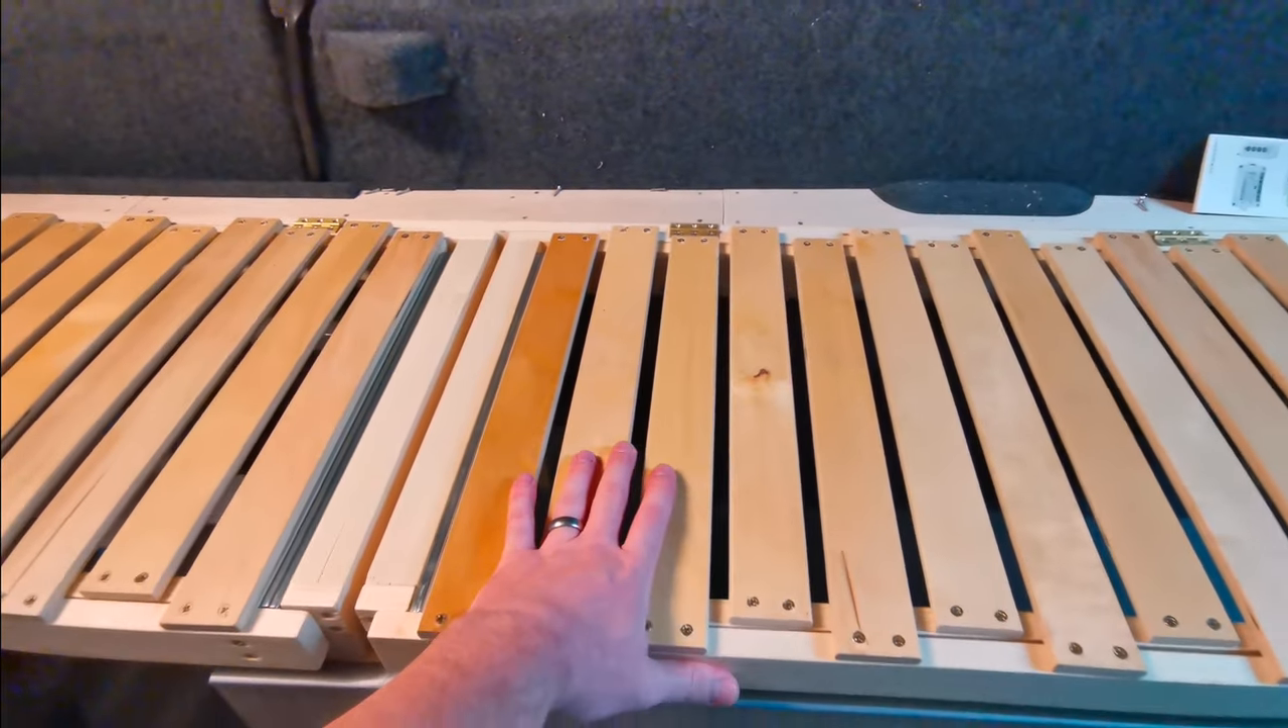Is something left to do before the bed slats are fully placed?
No.